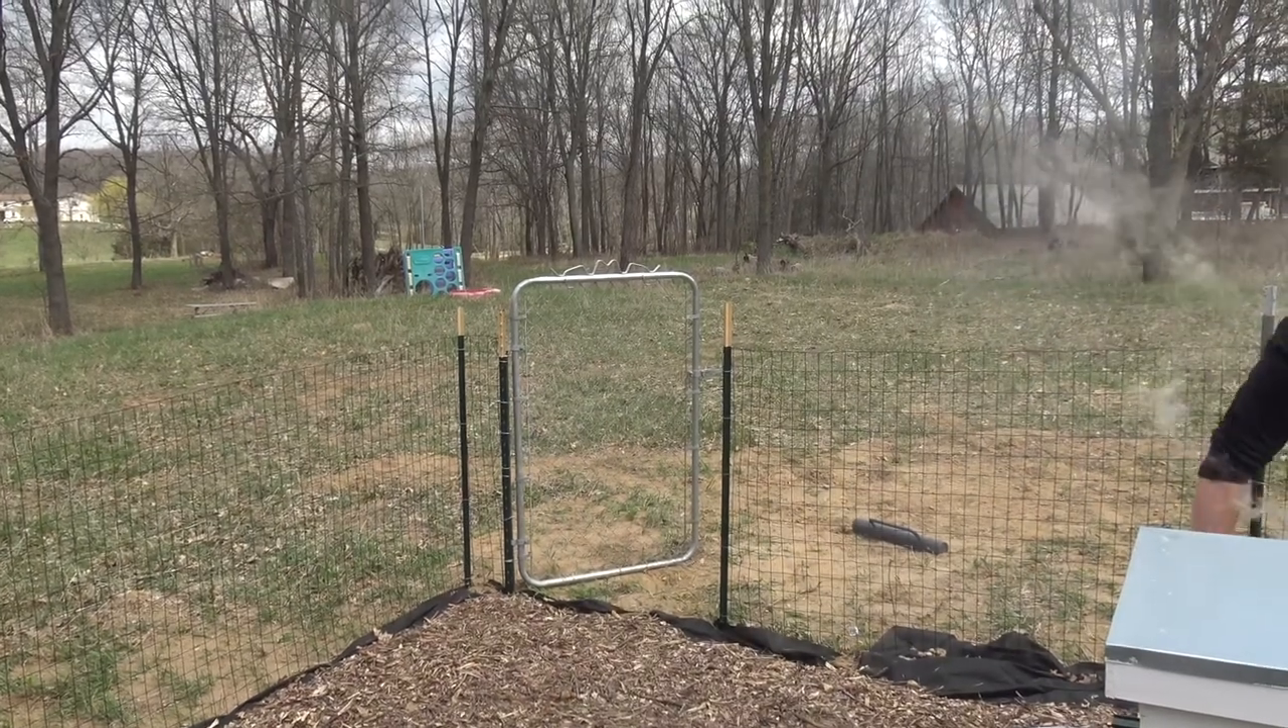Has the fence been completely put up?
Yes.